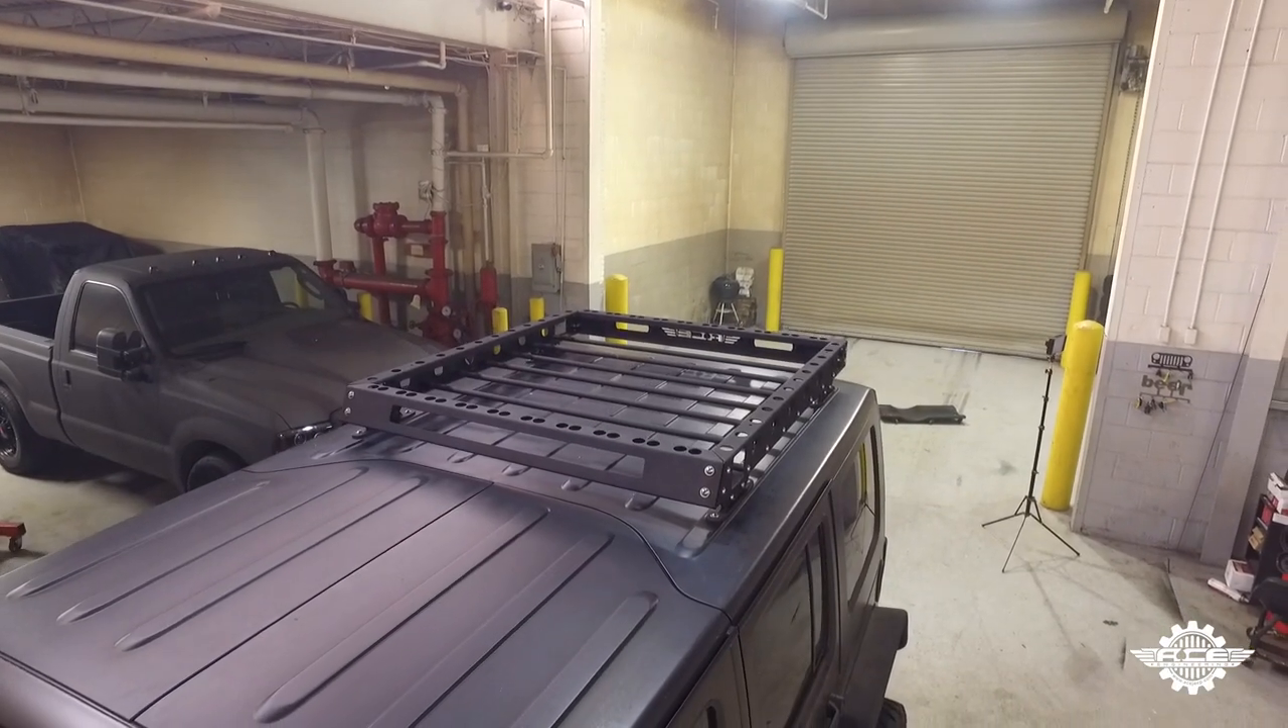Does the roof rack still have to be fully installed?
No.